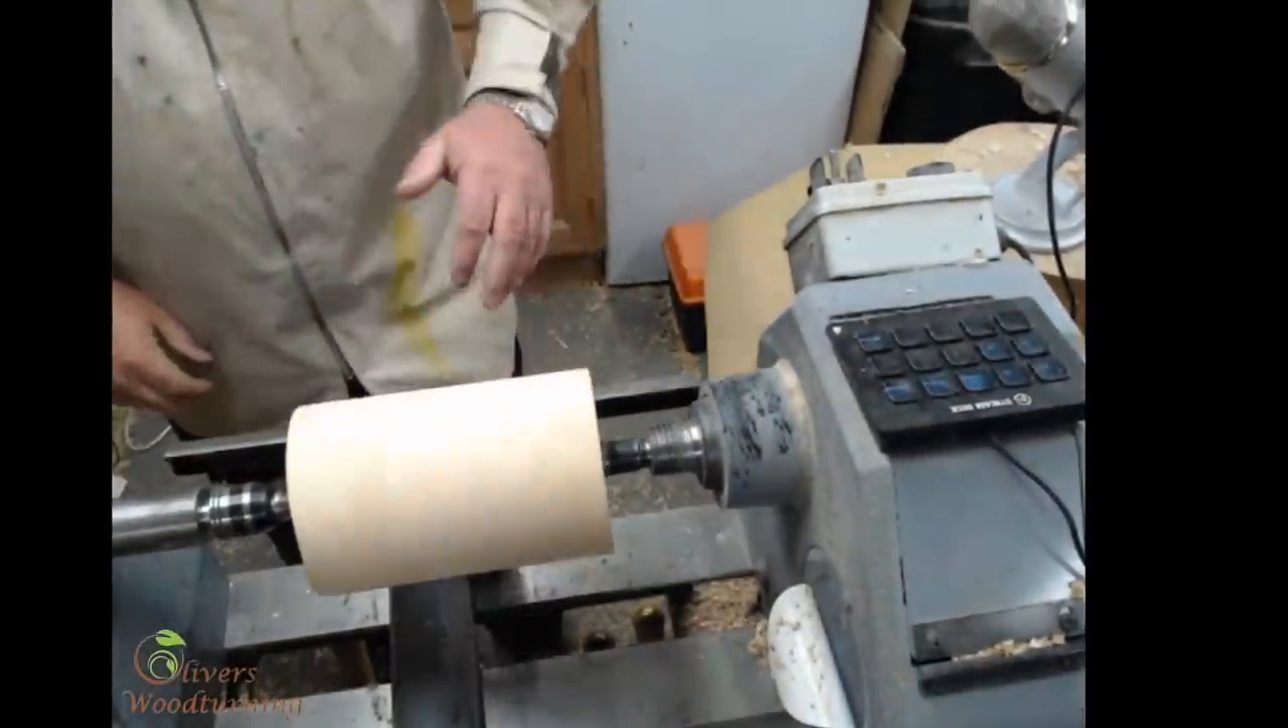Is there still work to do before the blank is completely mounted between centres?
No.